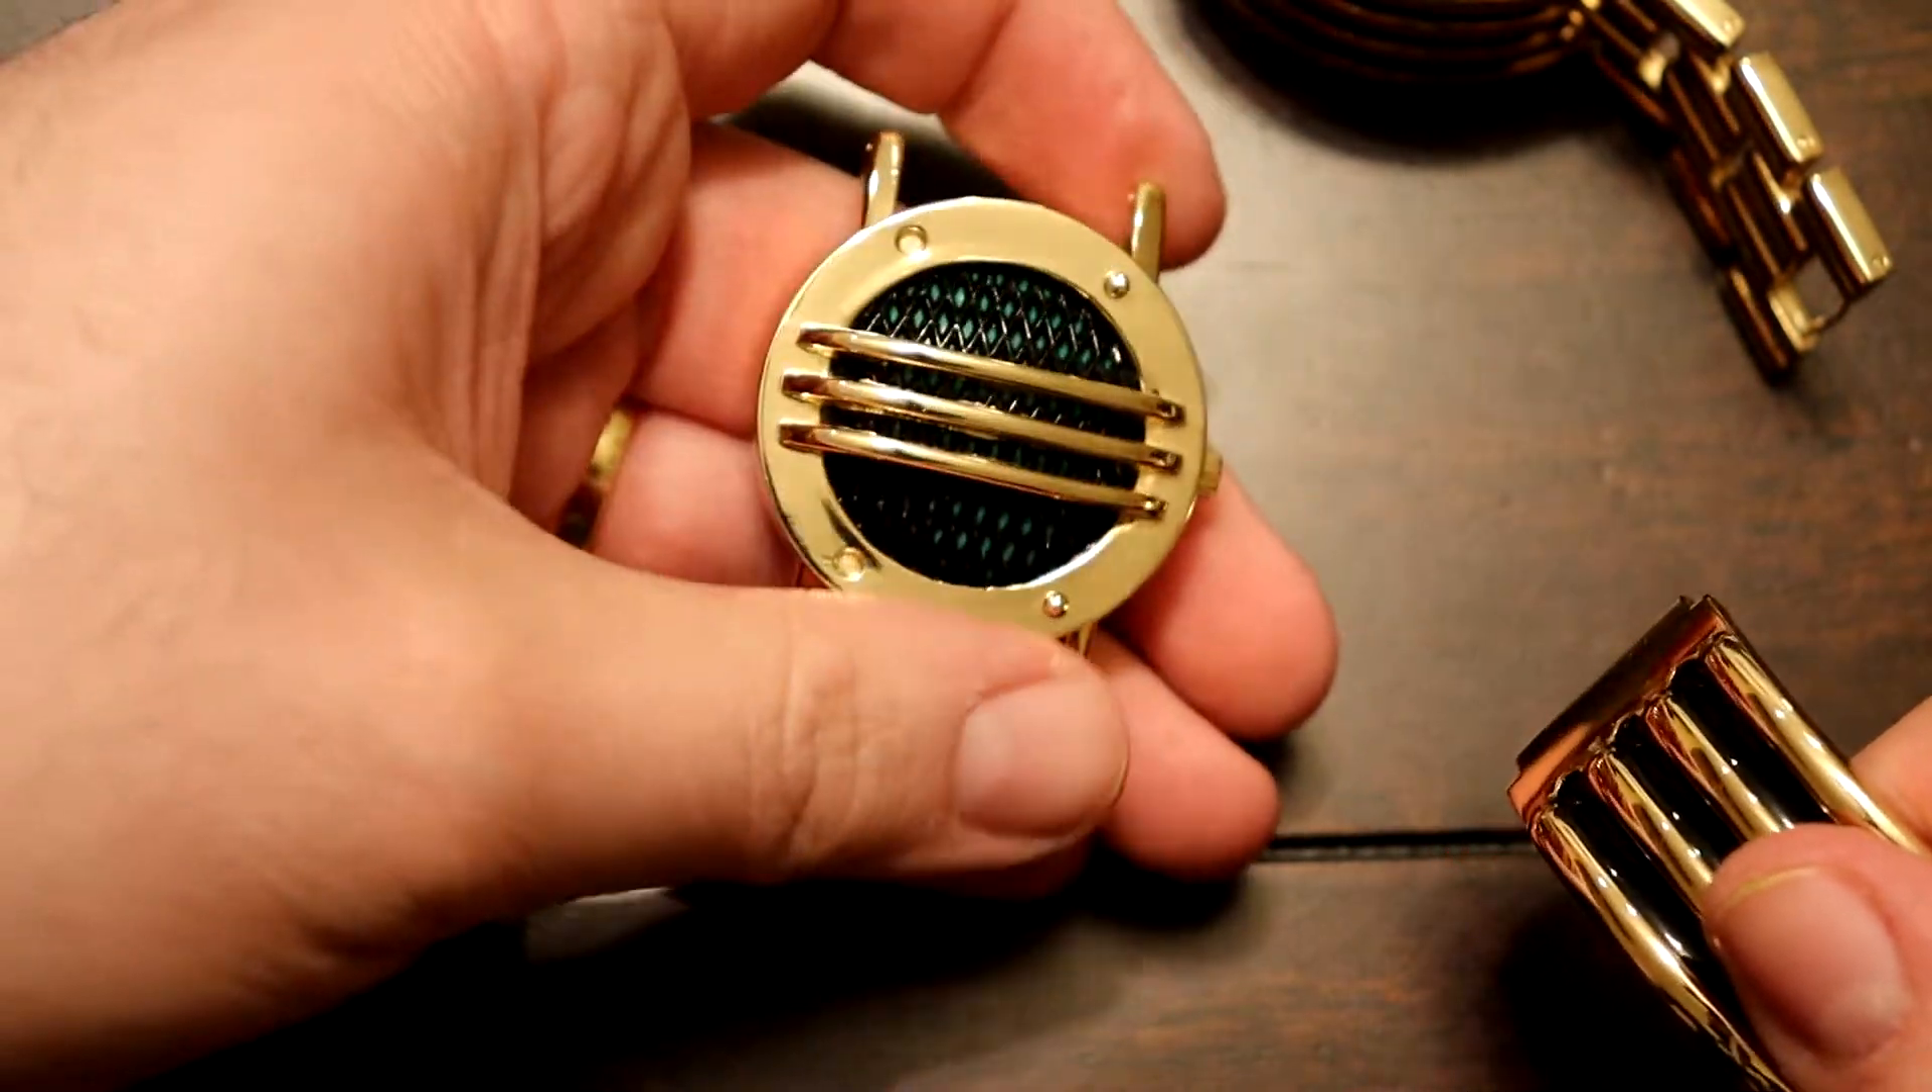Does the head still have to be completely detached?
No.